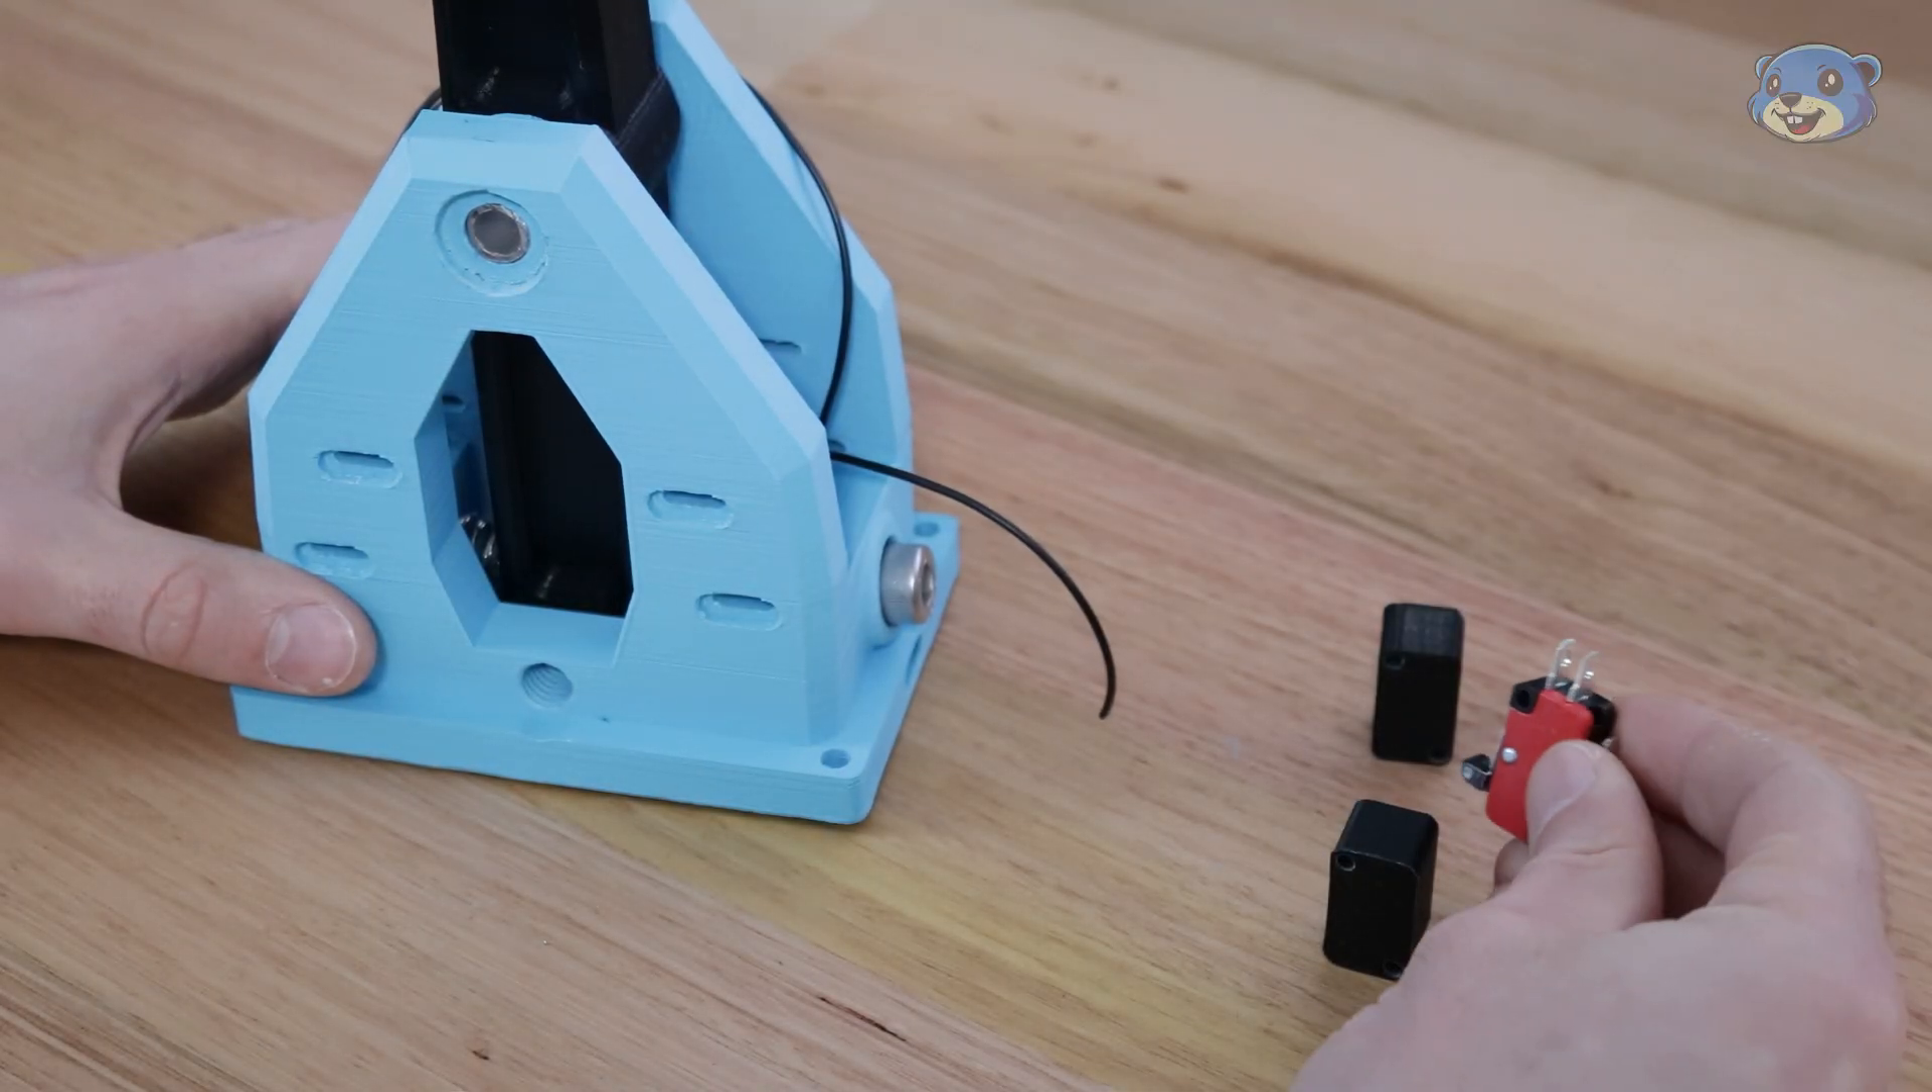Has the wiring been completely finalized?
No.